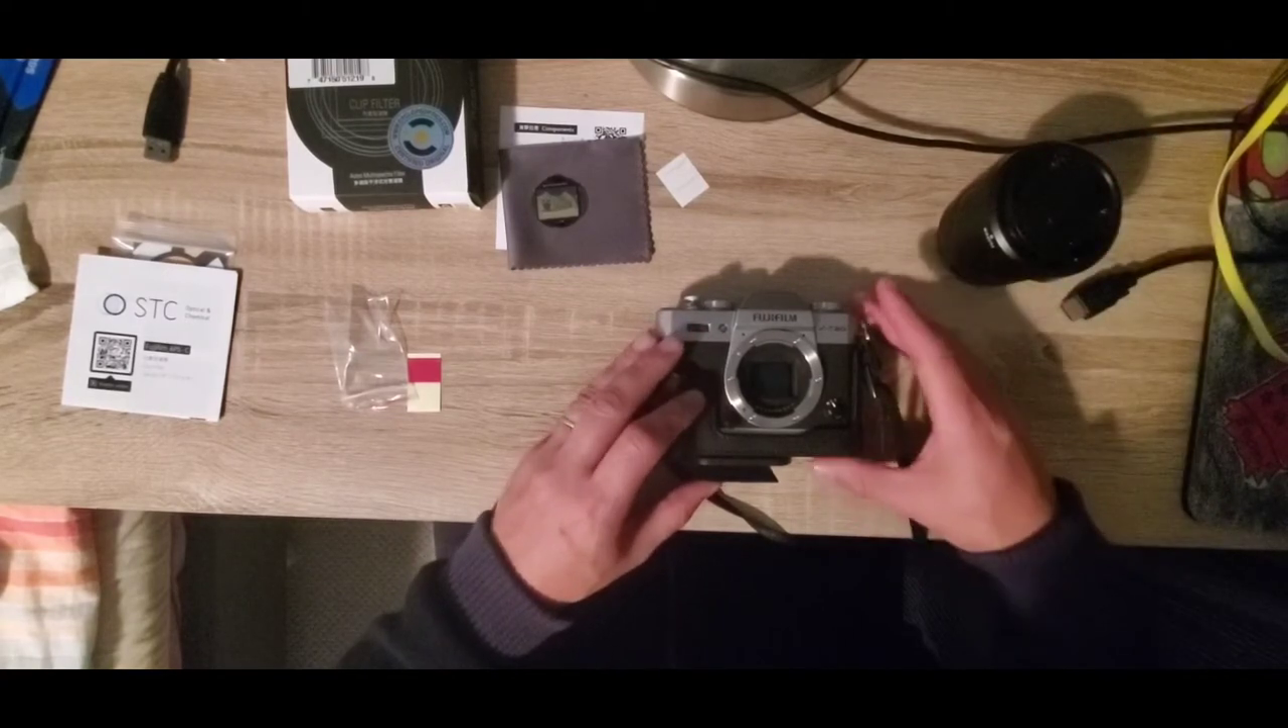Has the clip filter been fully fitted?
No.